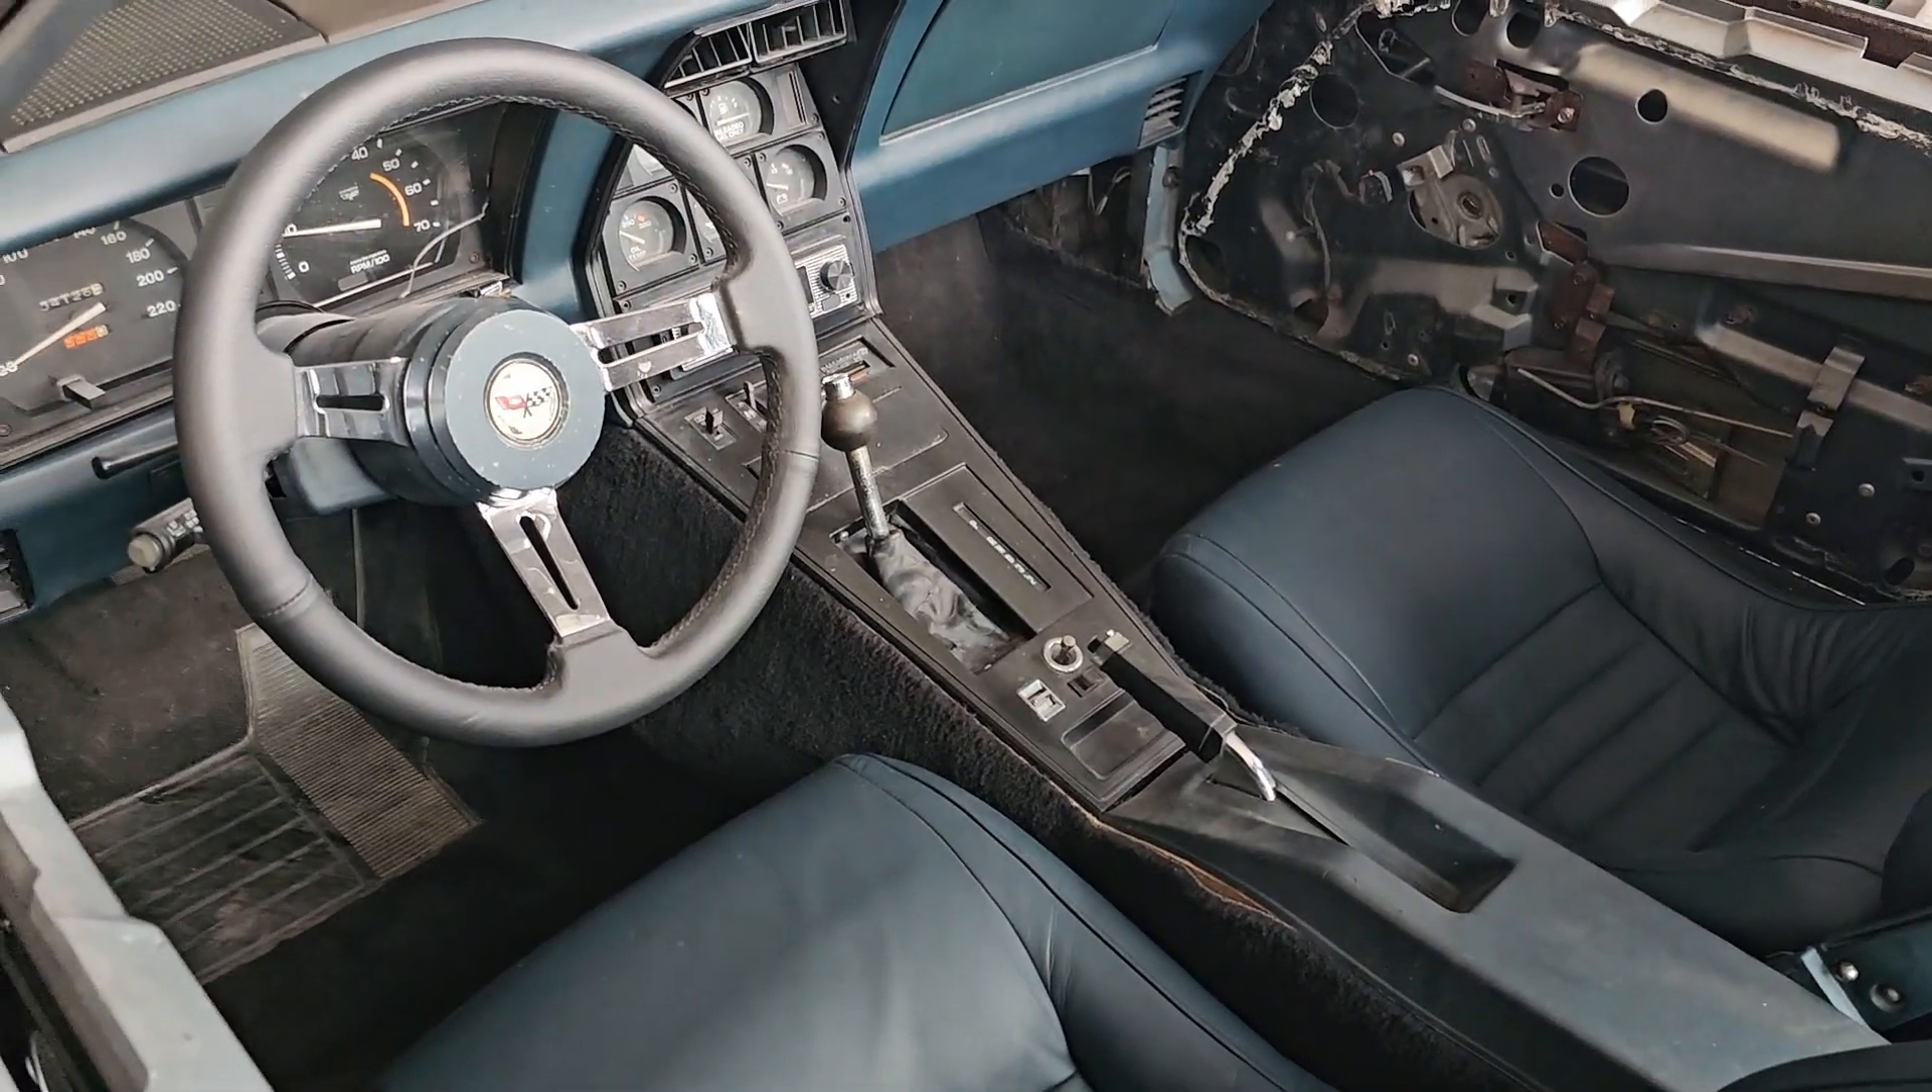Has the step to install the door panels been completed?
No.